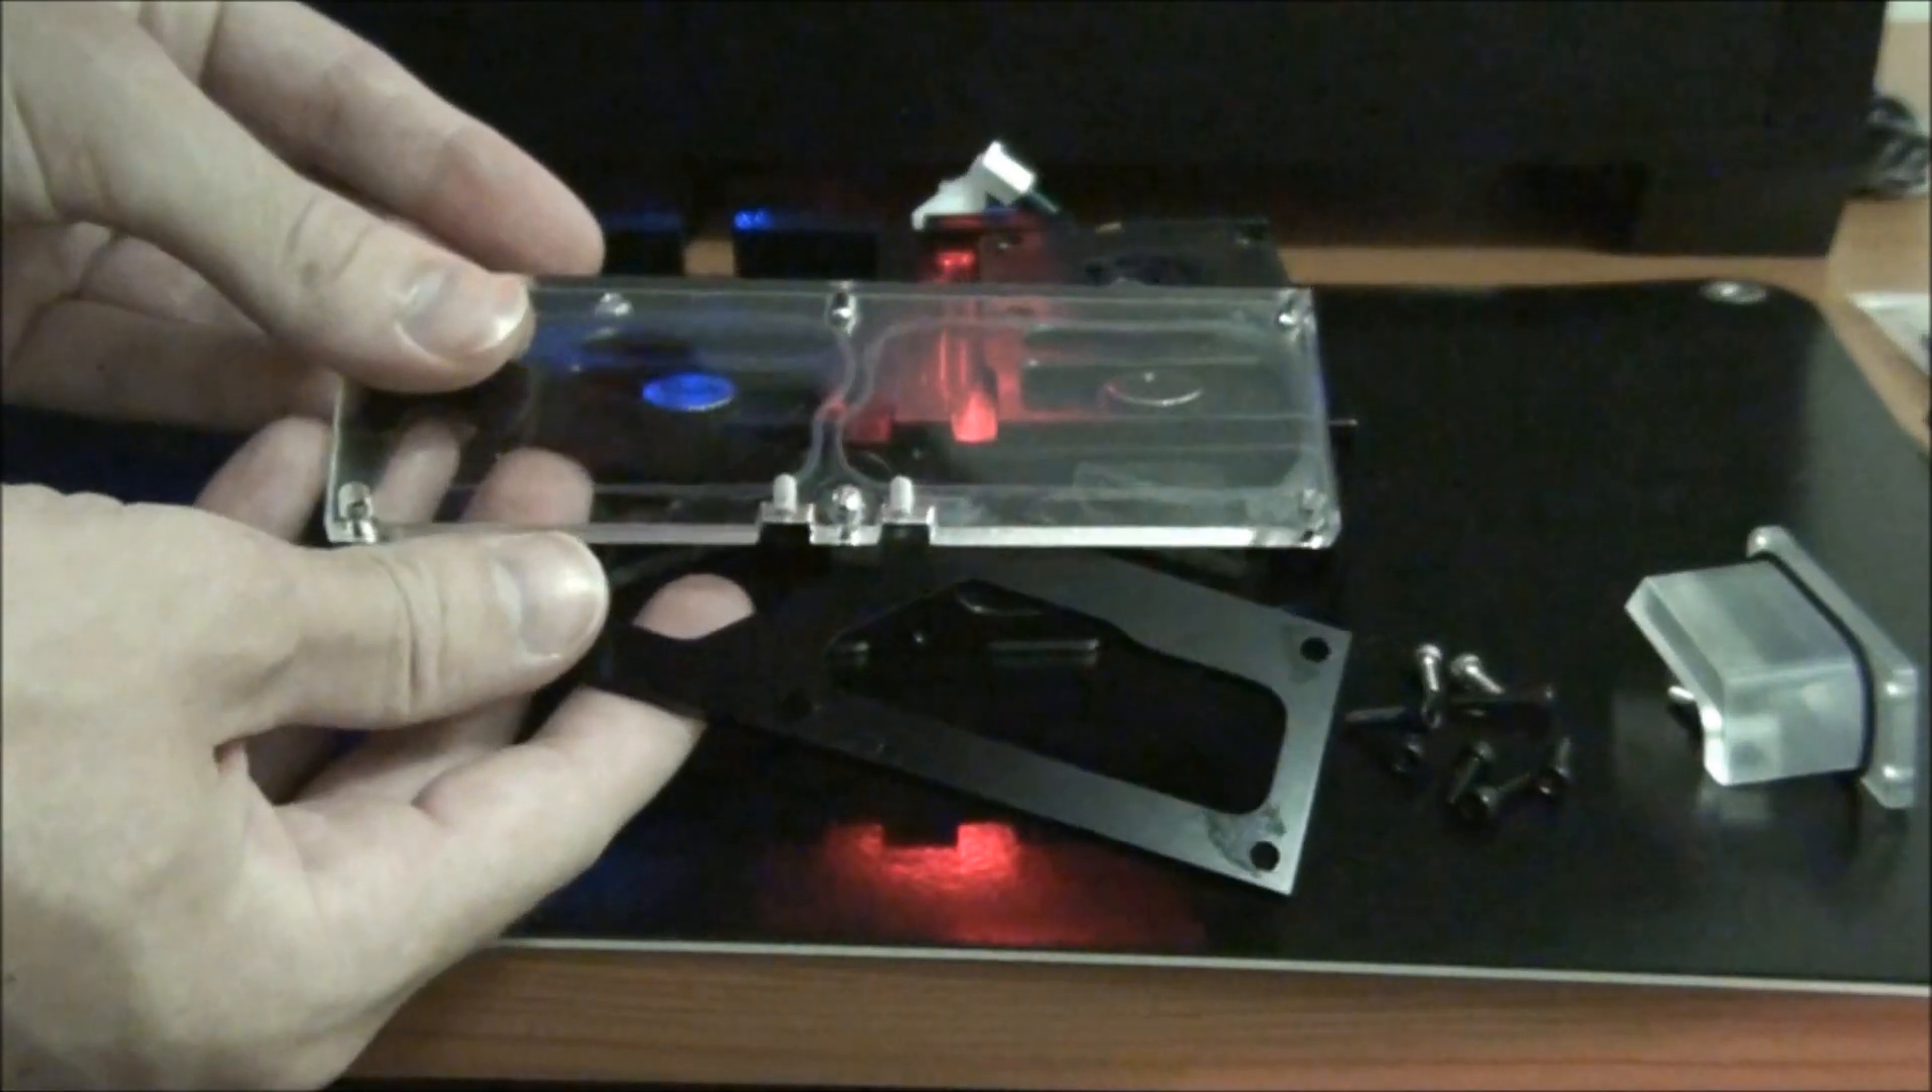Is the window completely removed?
Yes.